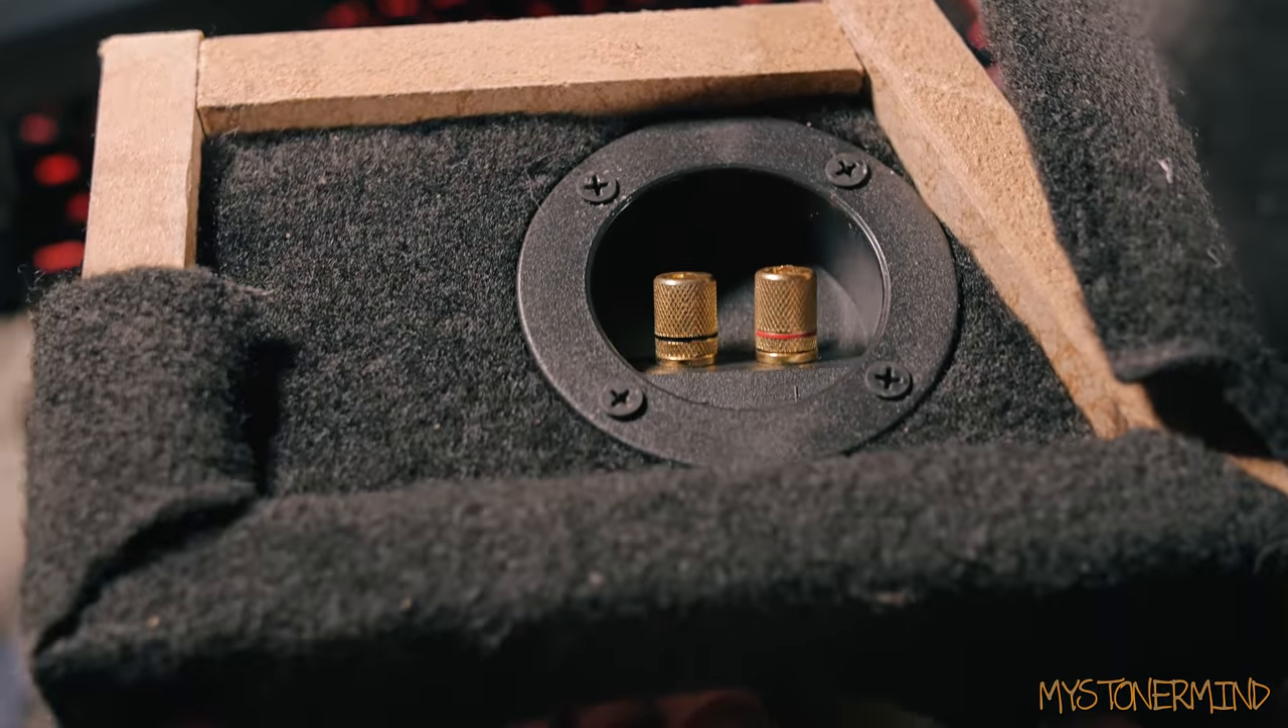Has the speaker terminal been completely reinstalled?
Yes.